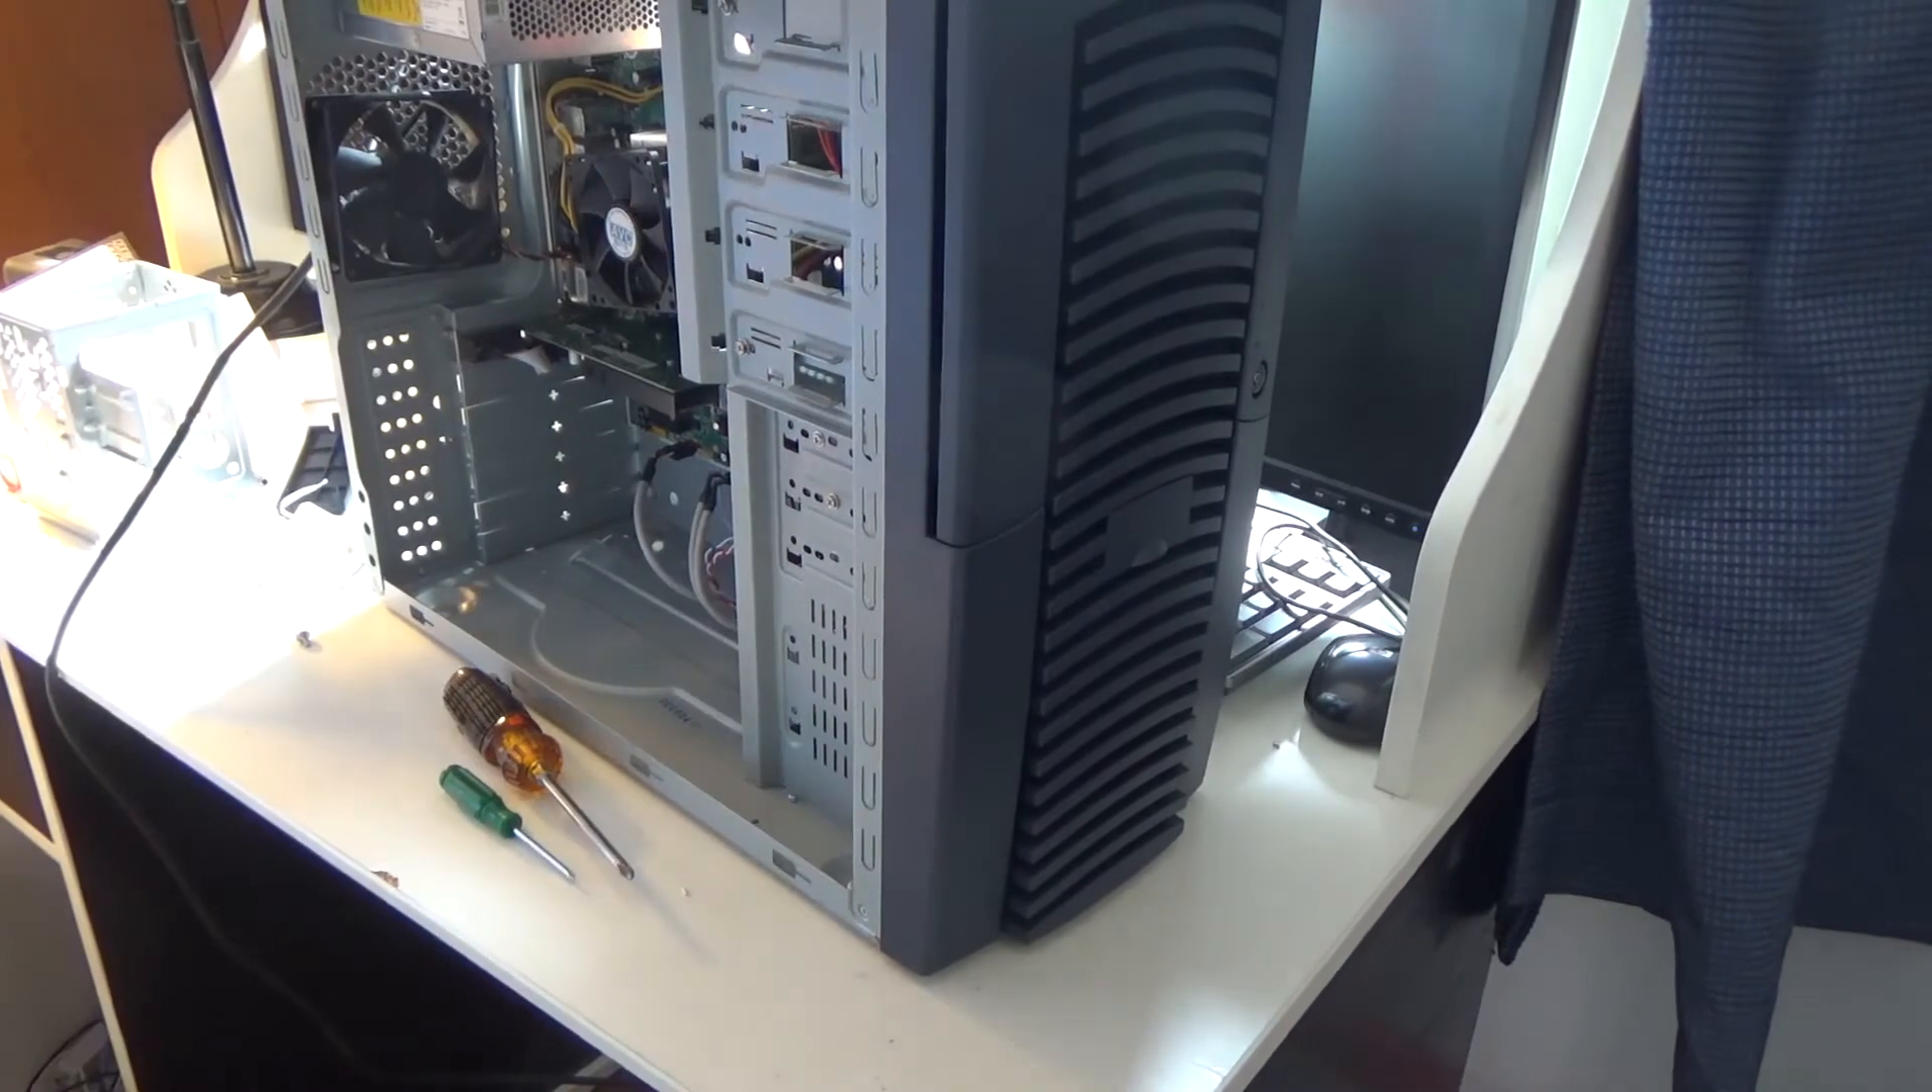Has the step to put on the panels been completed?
No.